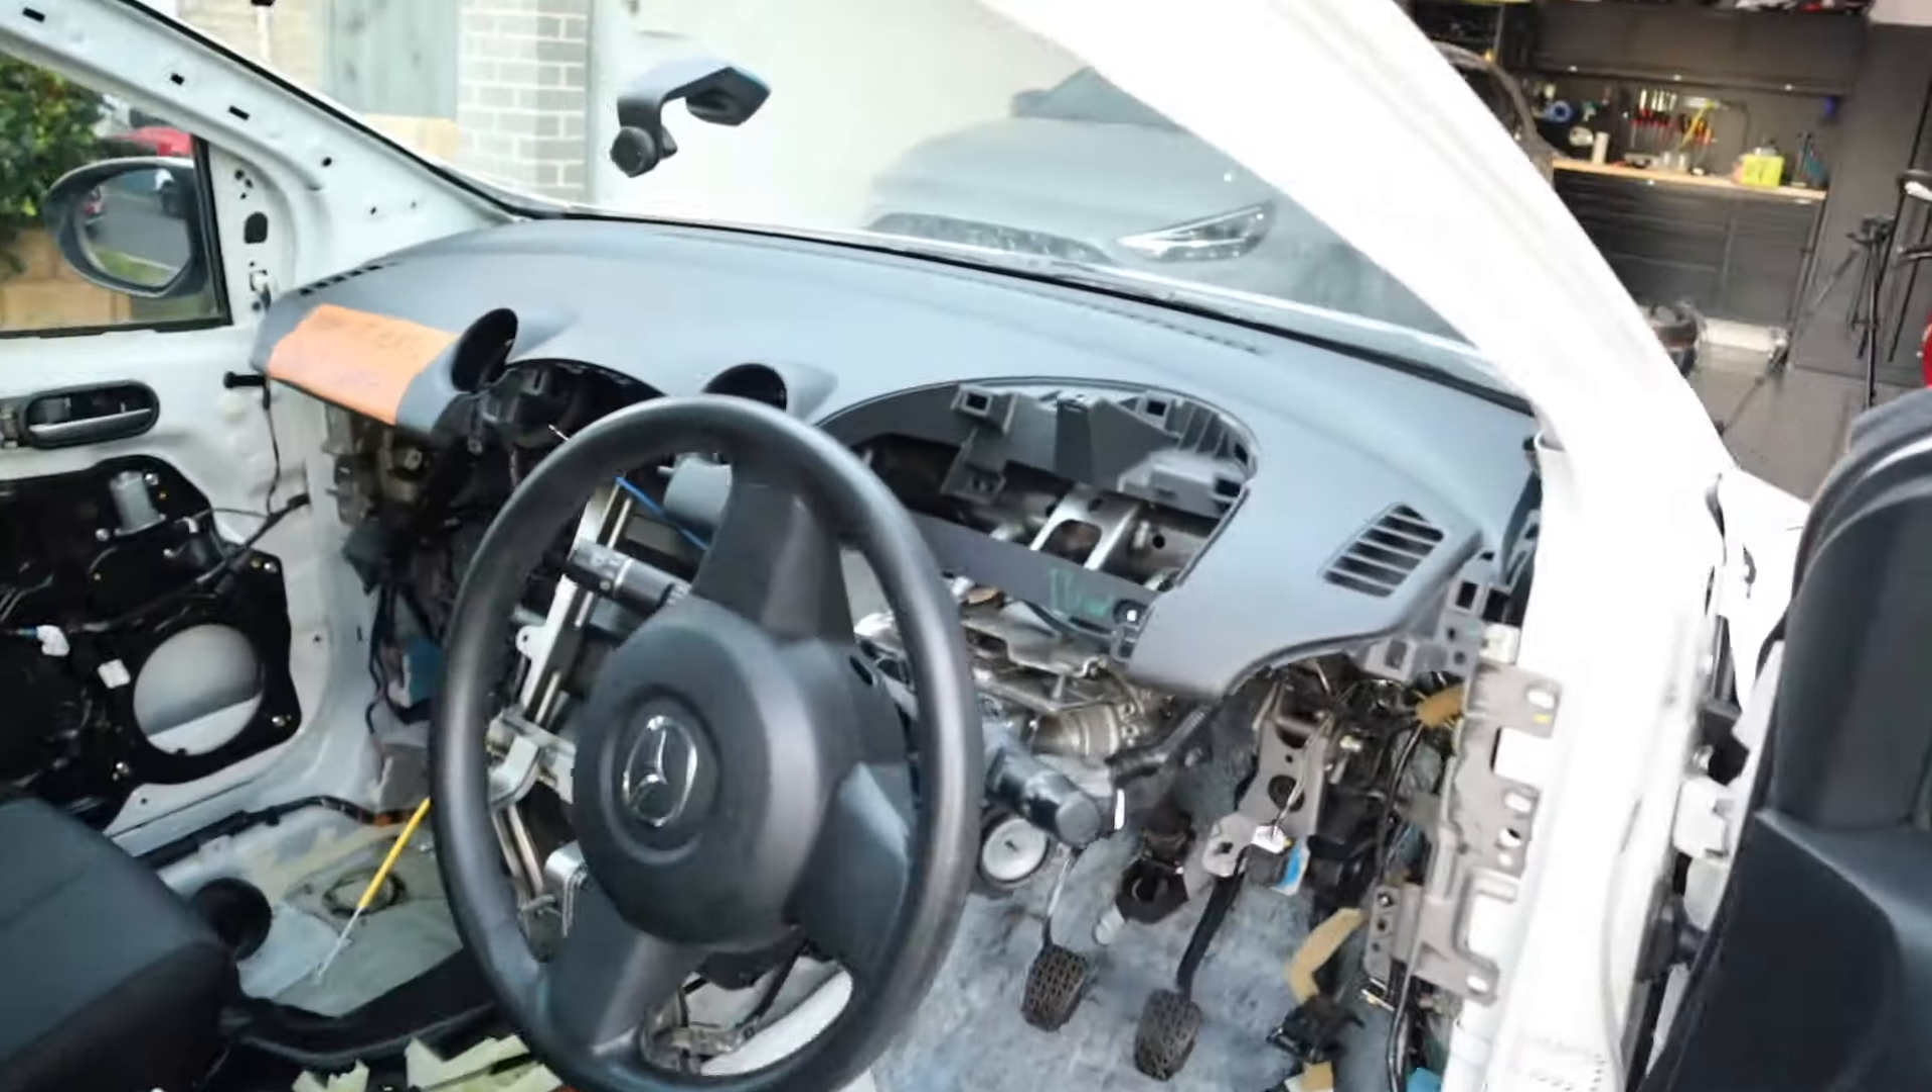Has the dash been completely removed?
No.